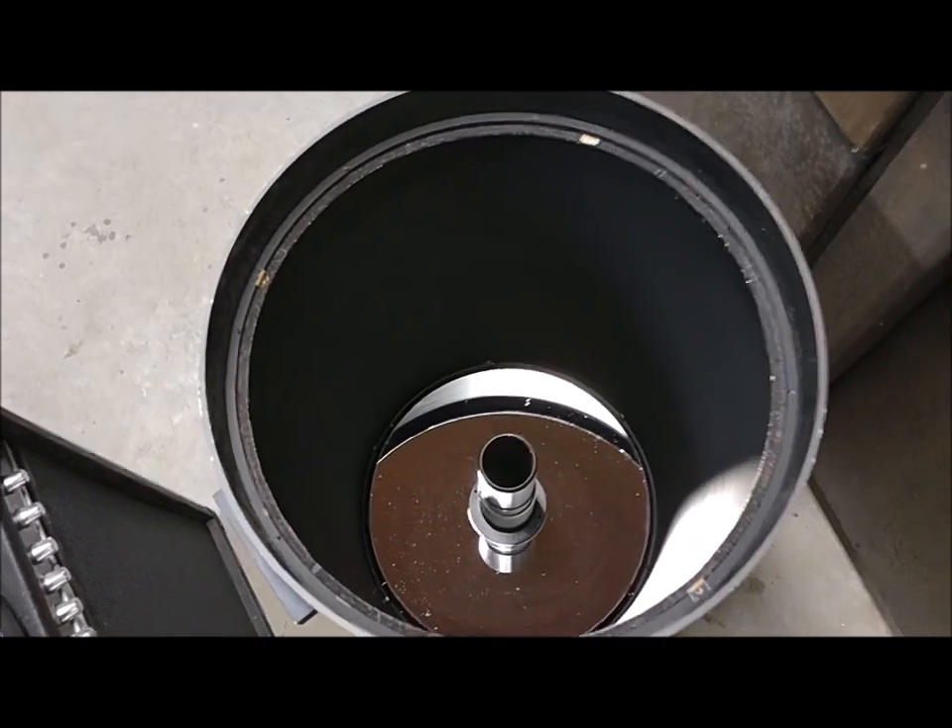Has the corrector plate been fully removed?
Yes.